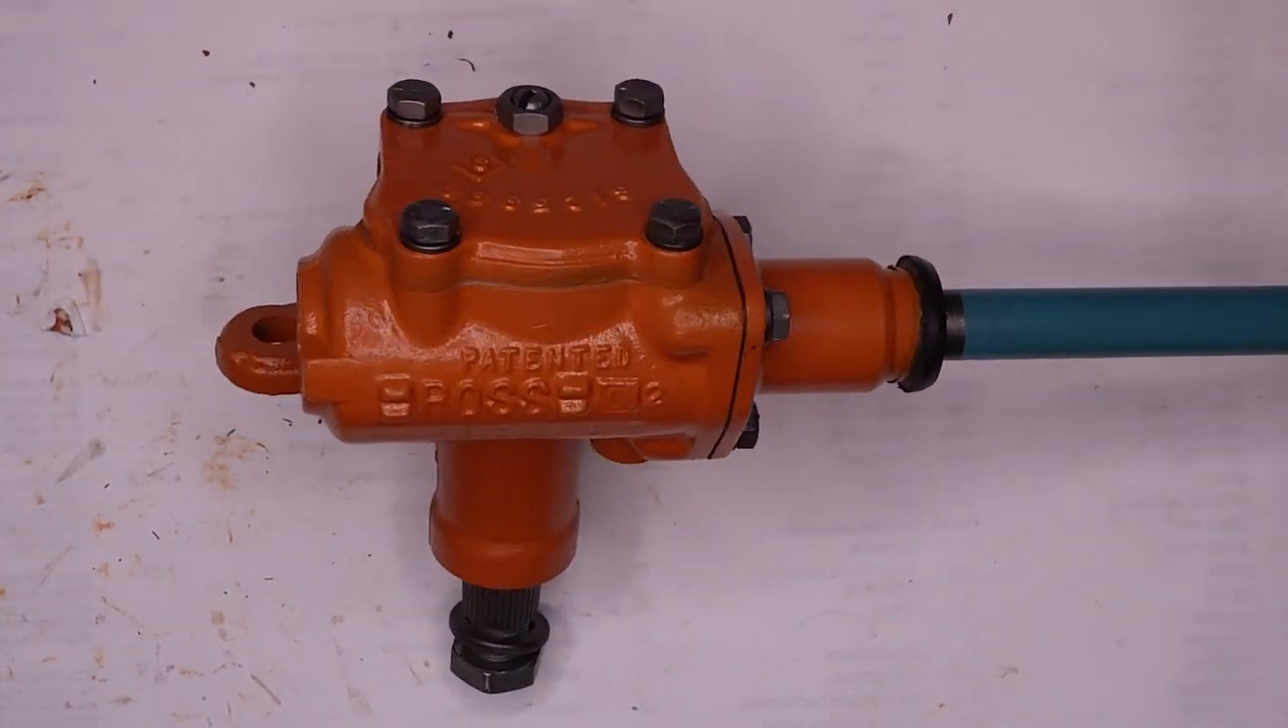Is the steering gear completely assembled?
Yes.